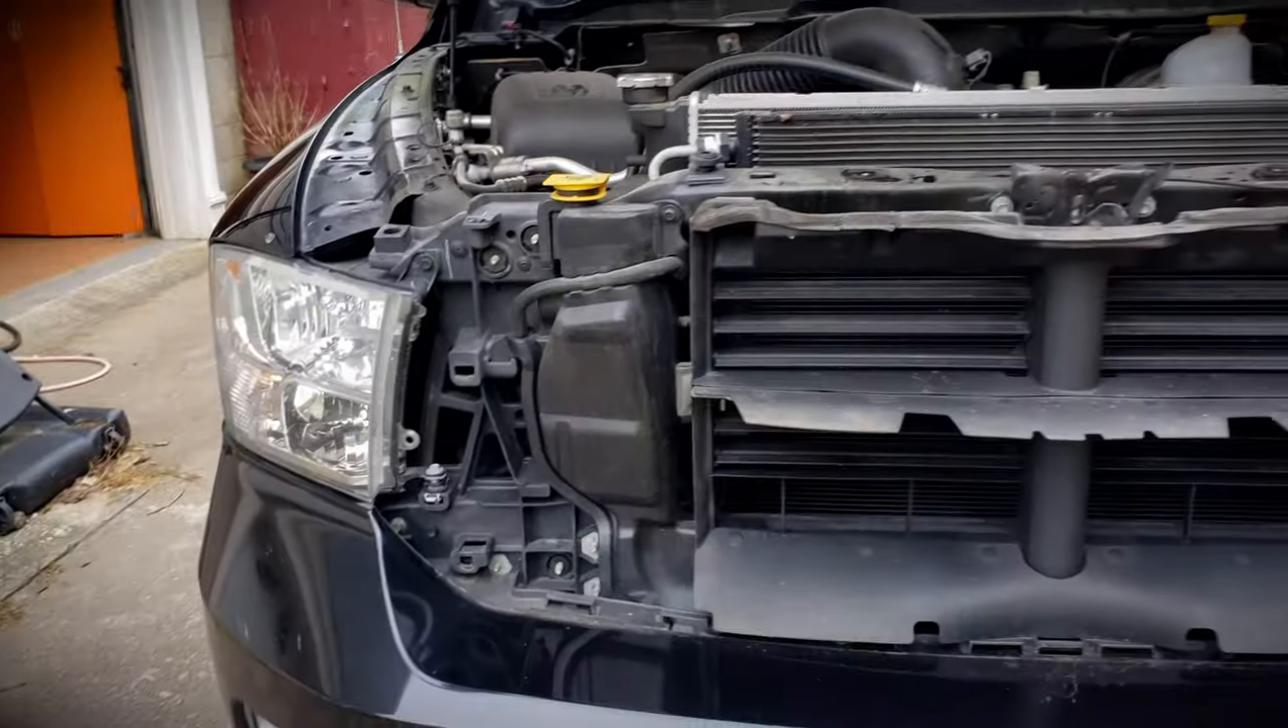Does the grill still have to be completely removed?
No.